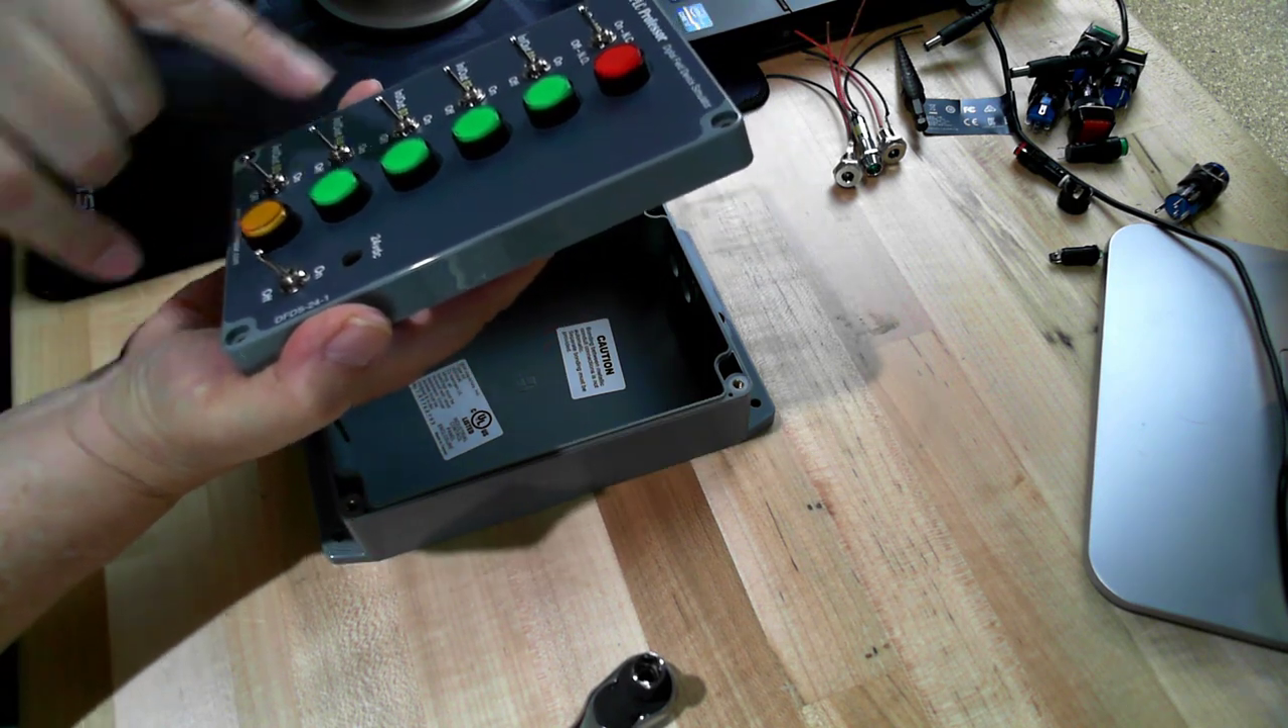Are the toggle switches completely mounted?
Yes.